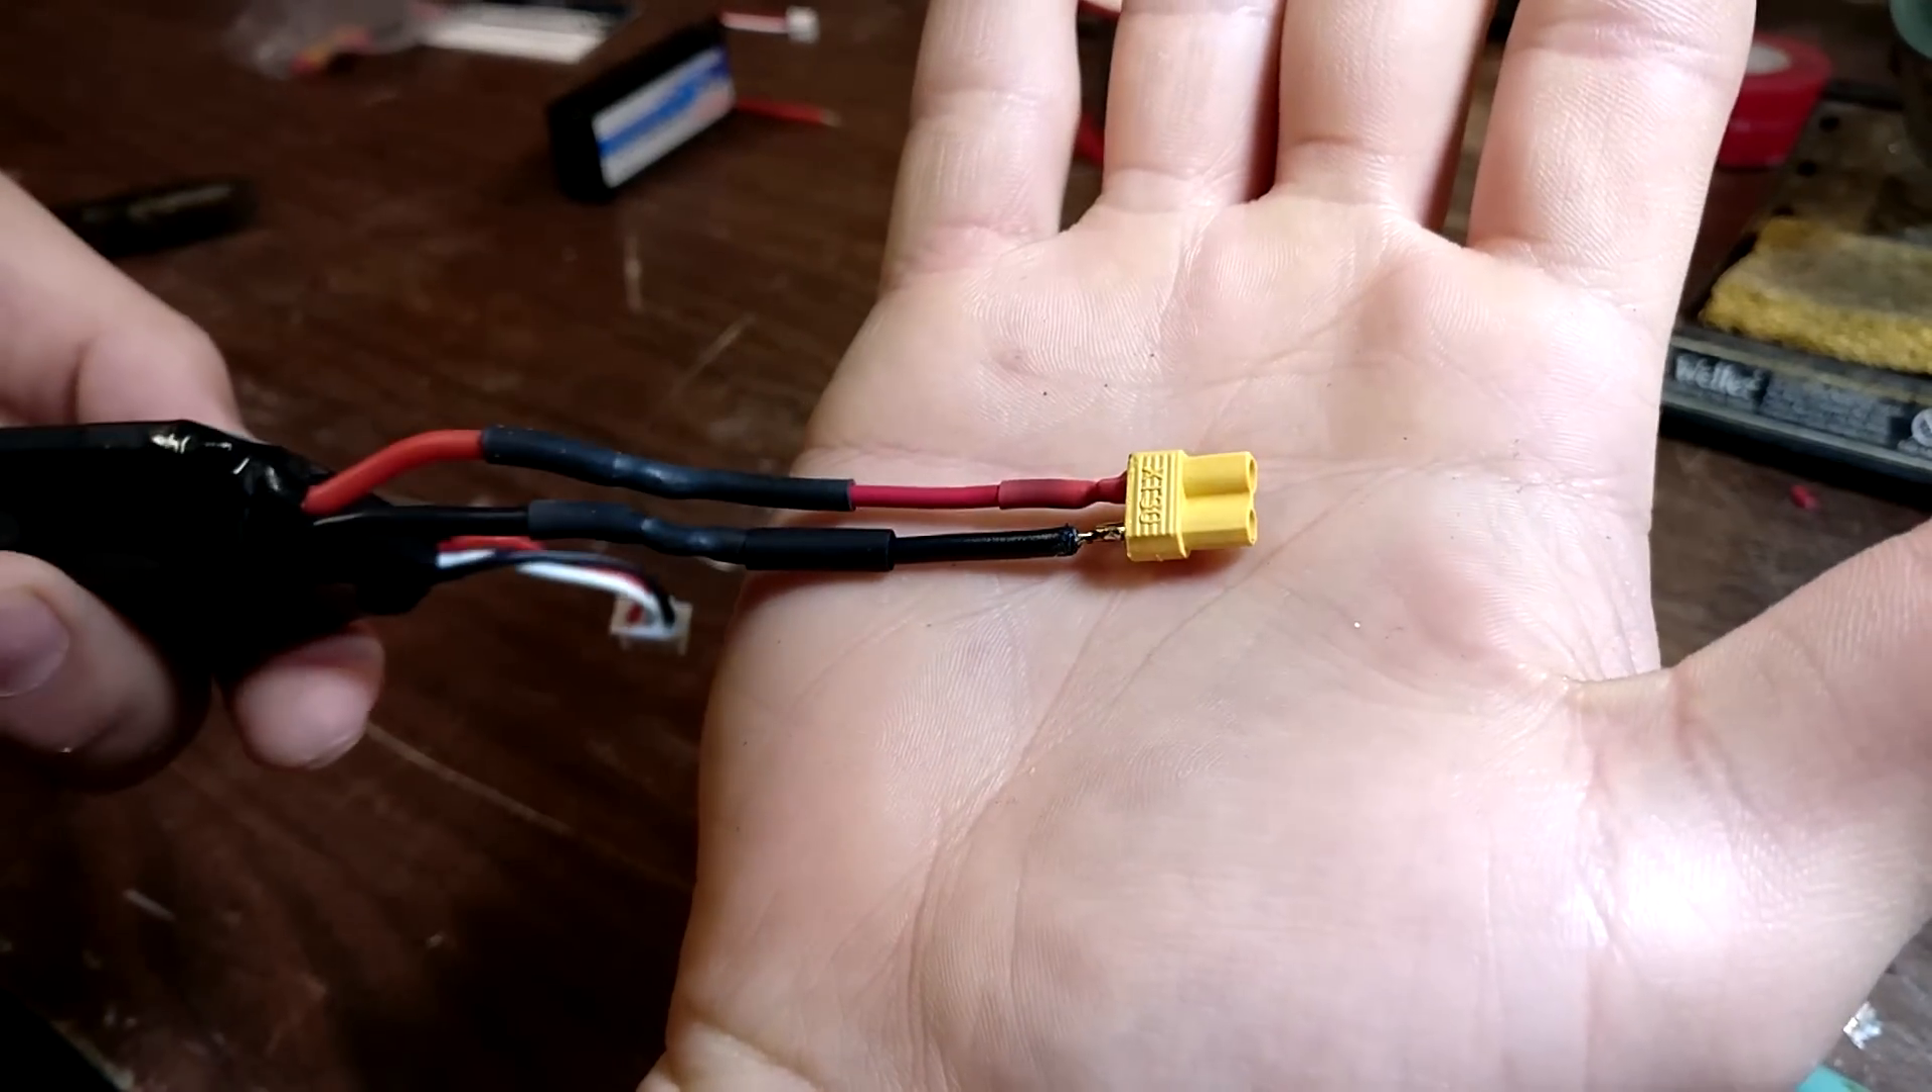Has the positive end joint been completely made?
Yes.